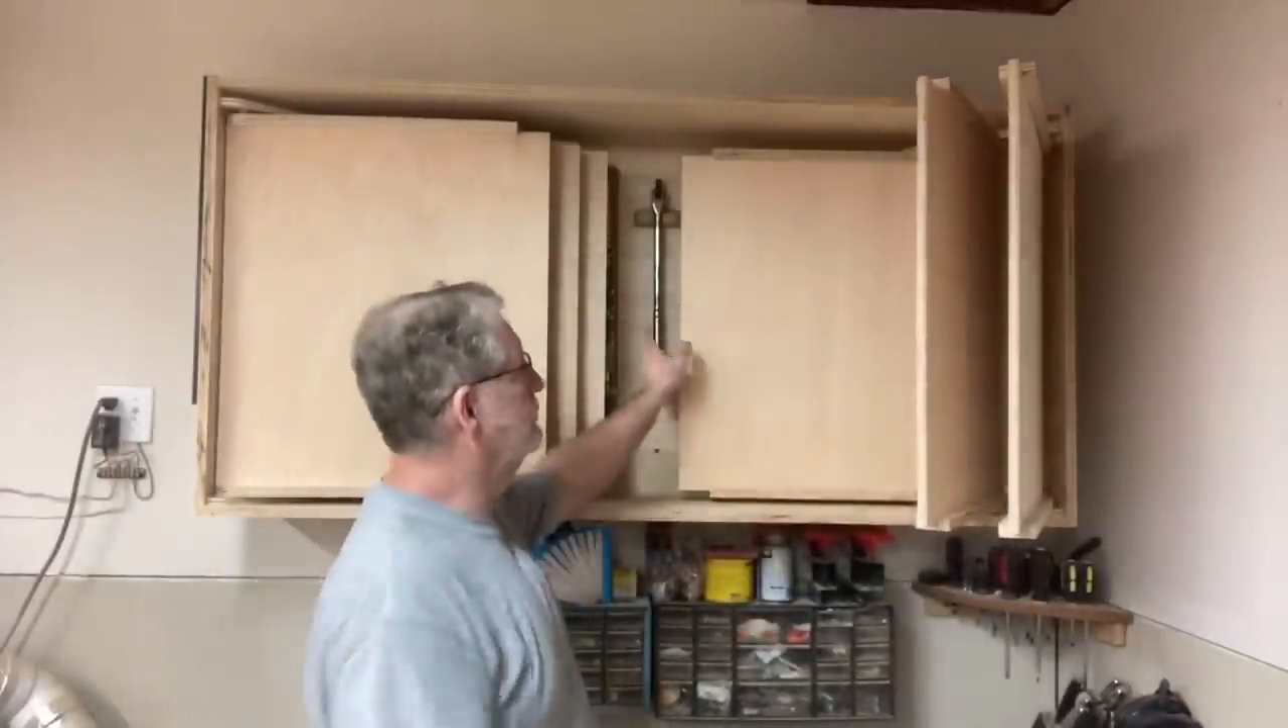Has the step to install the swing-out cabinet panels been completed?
Yes.